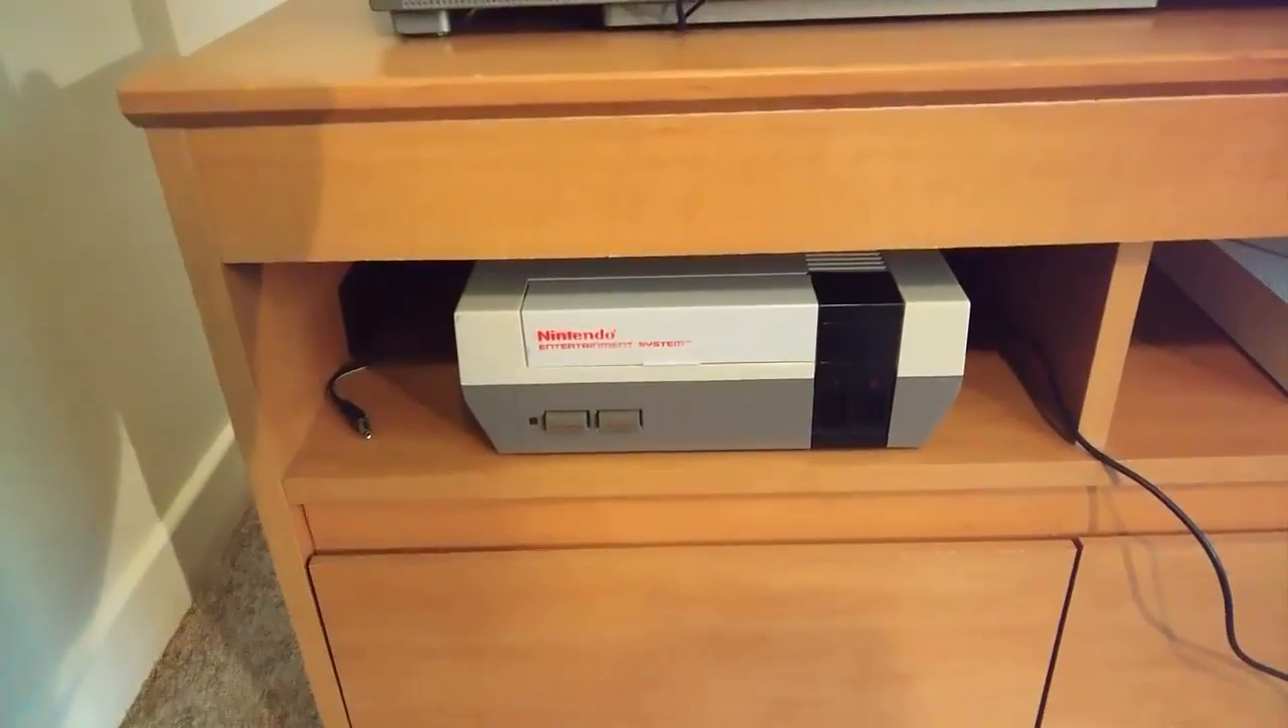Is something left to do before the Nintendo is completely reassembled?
No.